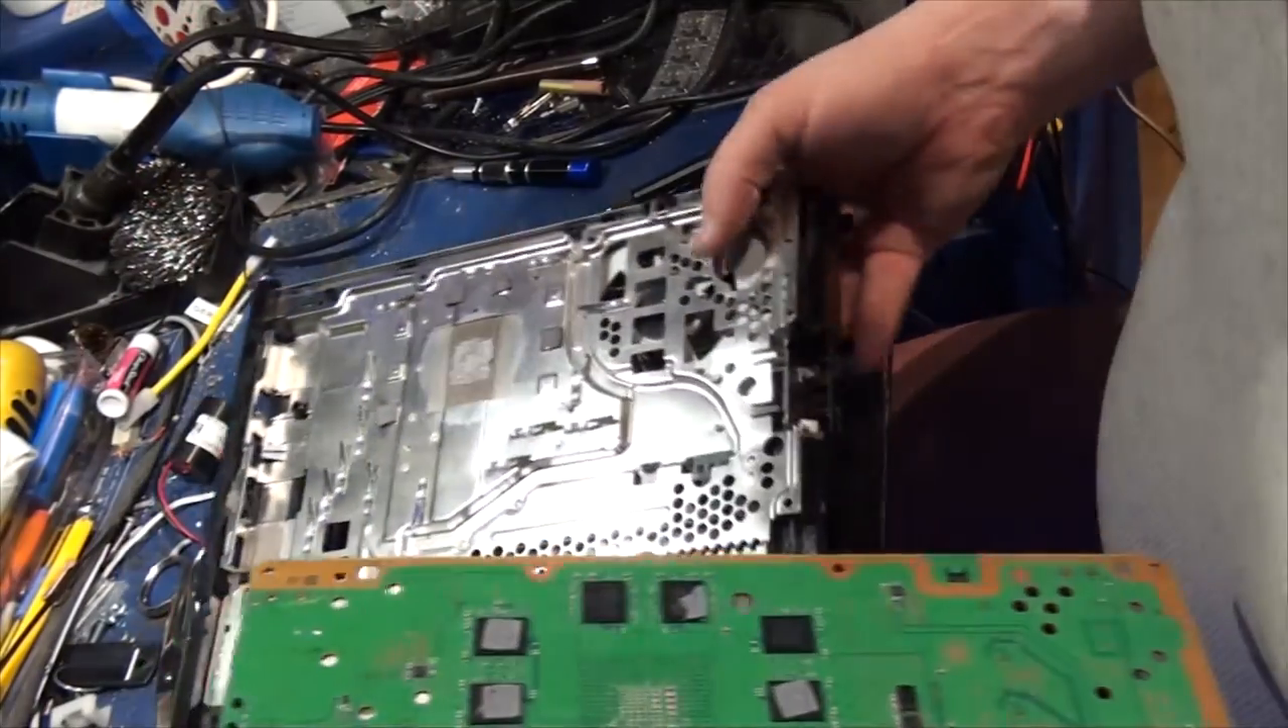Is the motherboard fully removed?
Yes.